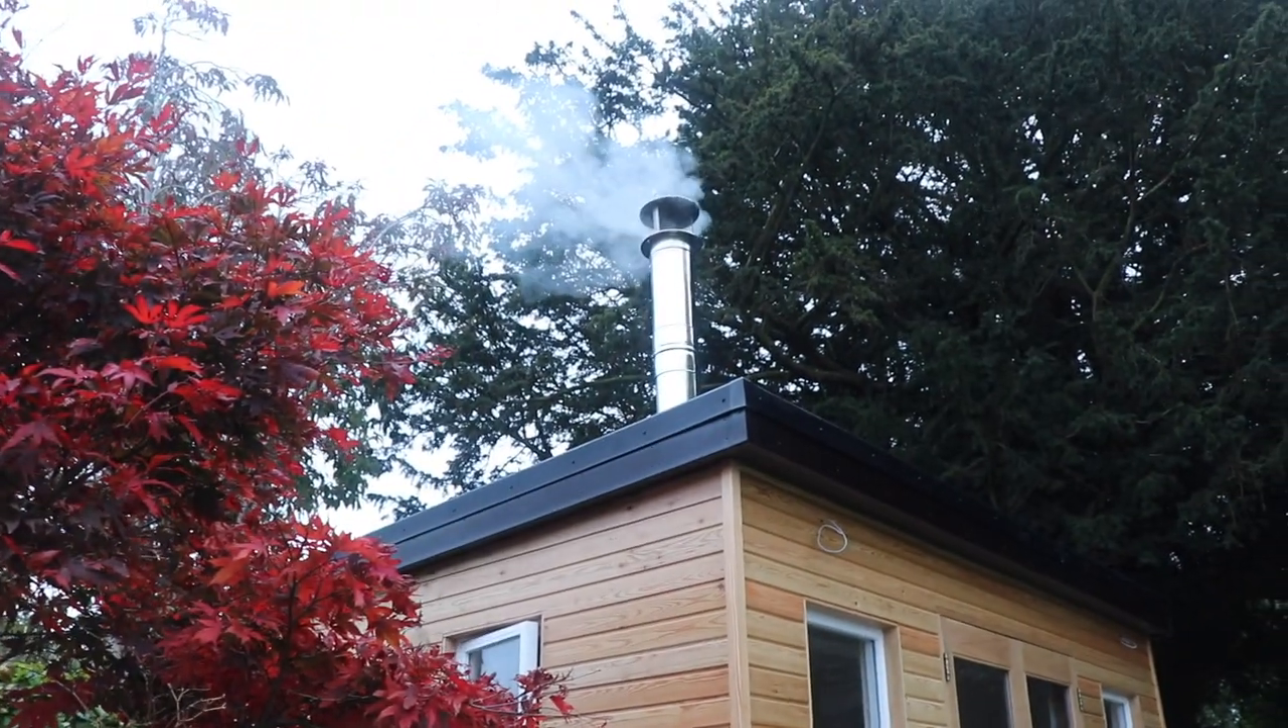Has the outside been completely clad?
Yes.